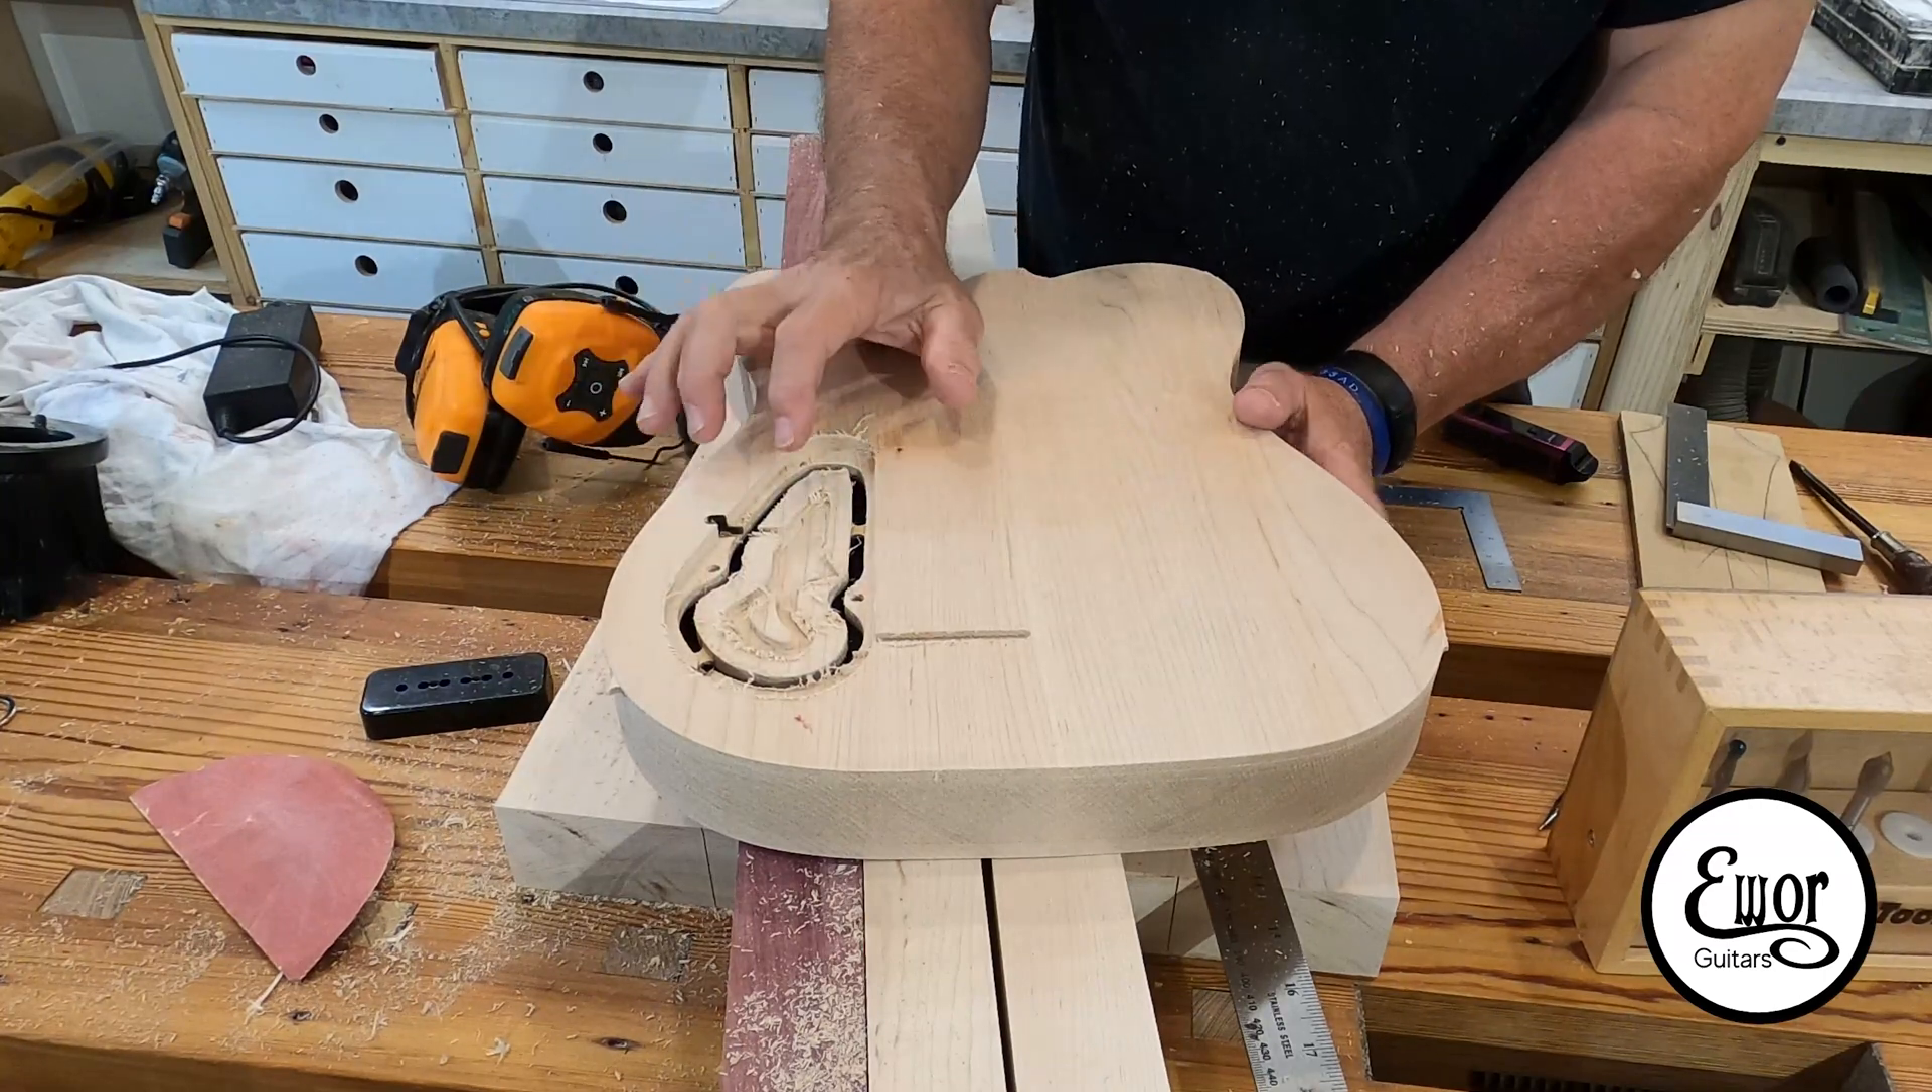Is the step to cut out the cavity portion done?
No.